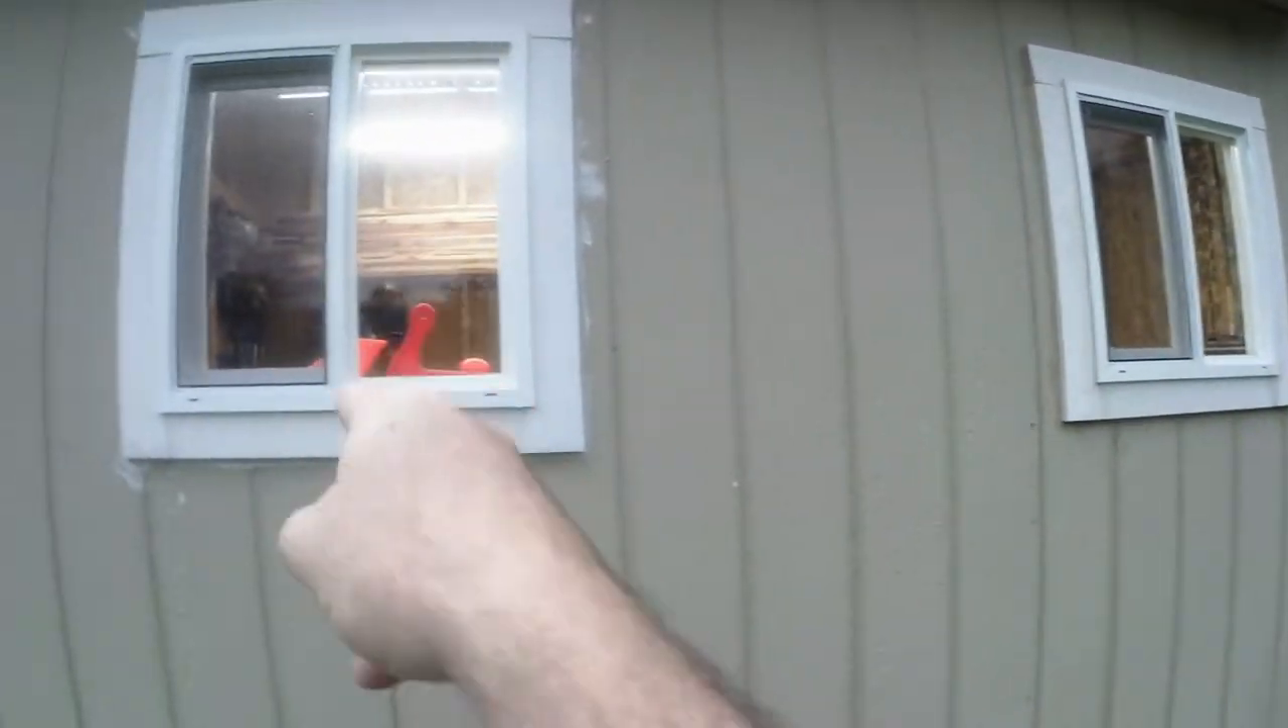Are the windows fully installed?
Yes.